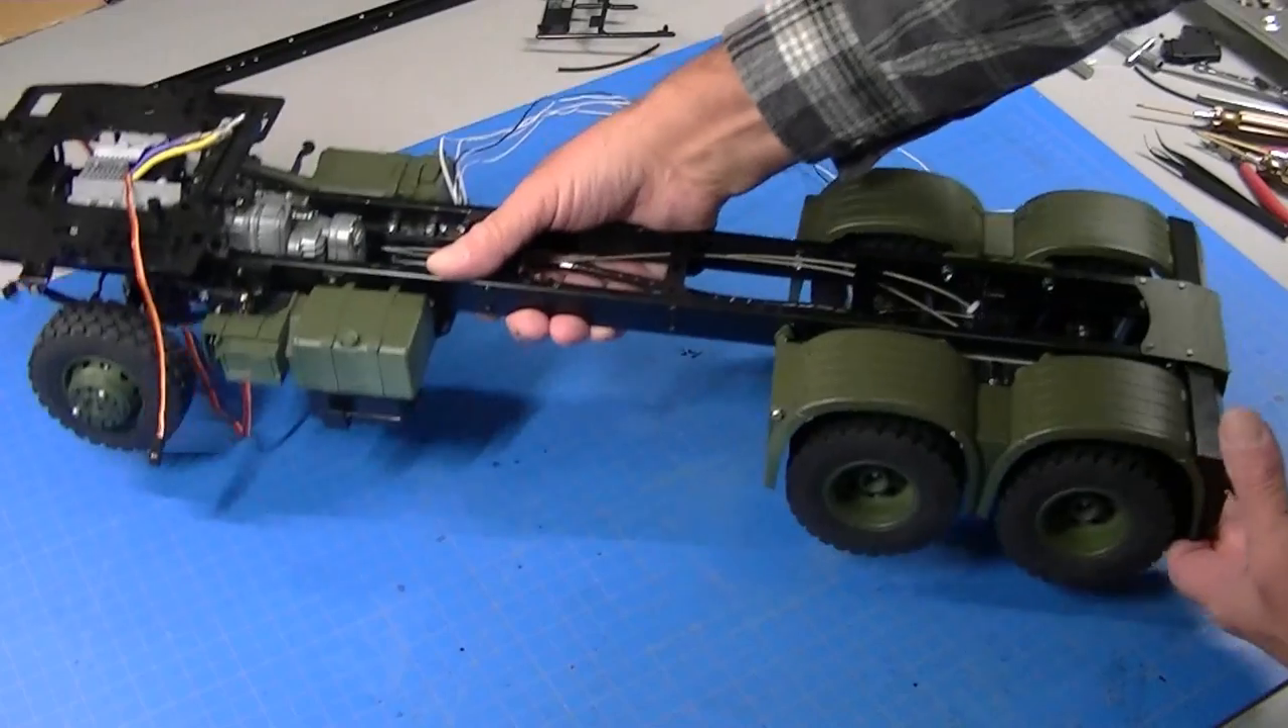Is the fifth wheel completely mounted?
No.